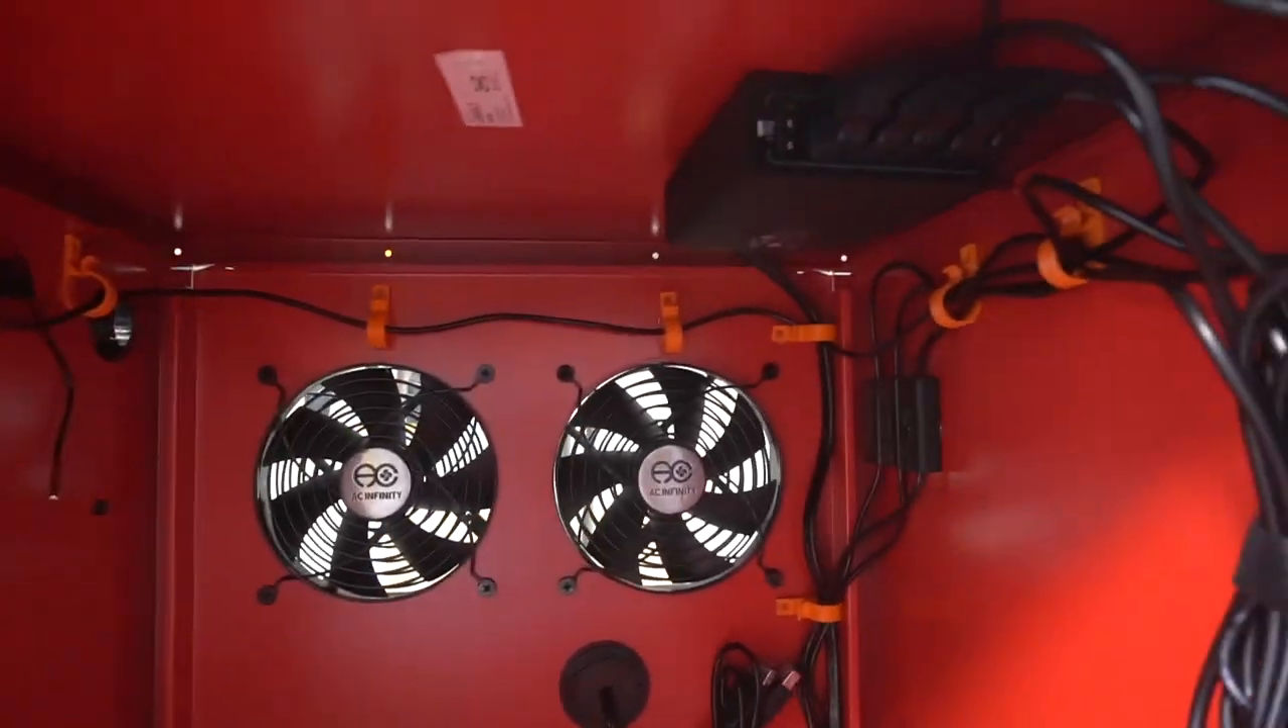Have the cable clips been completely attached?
Yes.